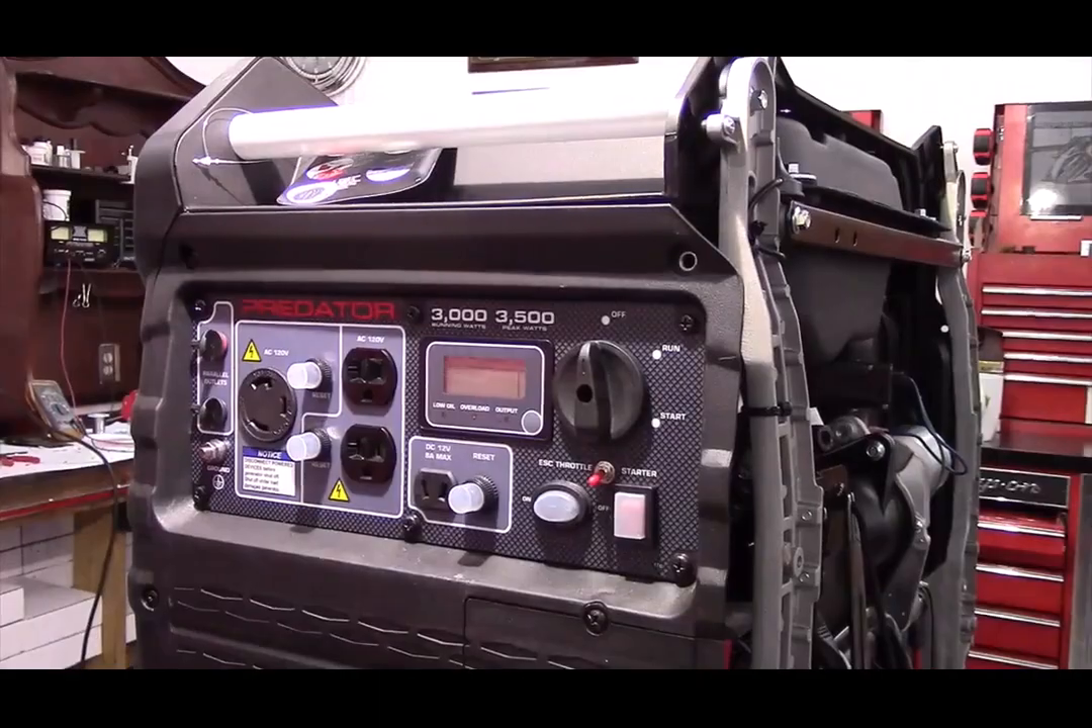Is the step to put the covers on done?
No.